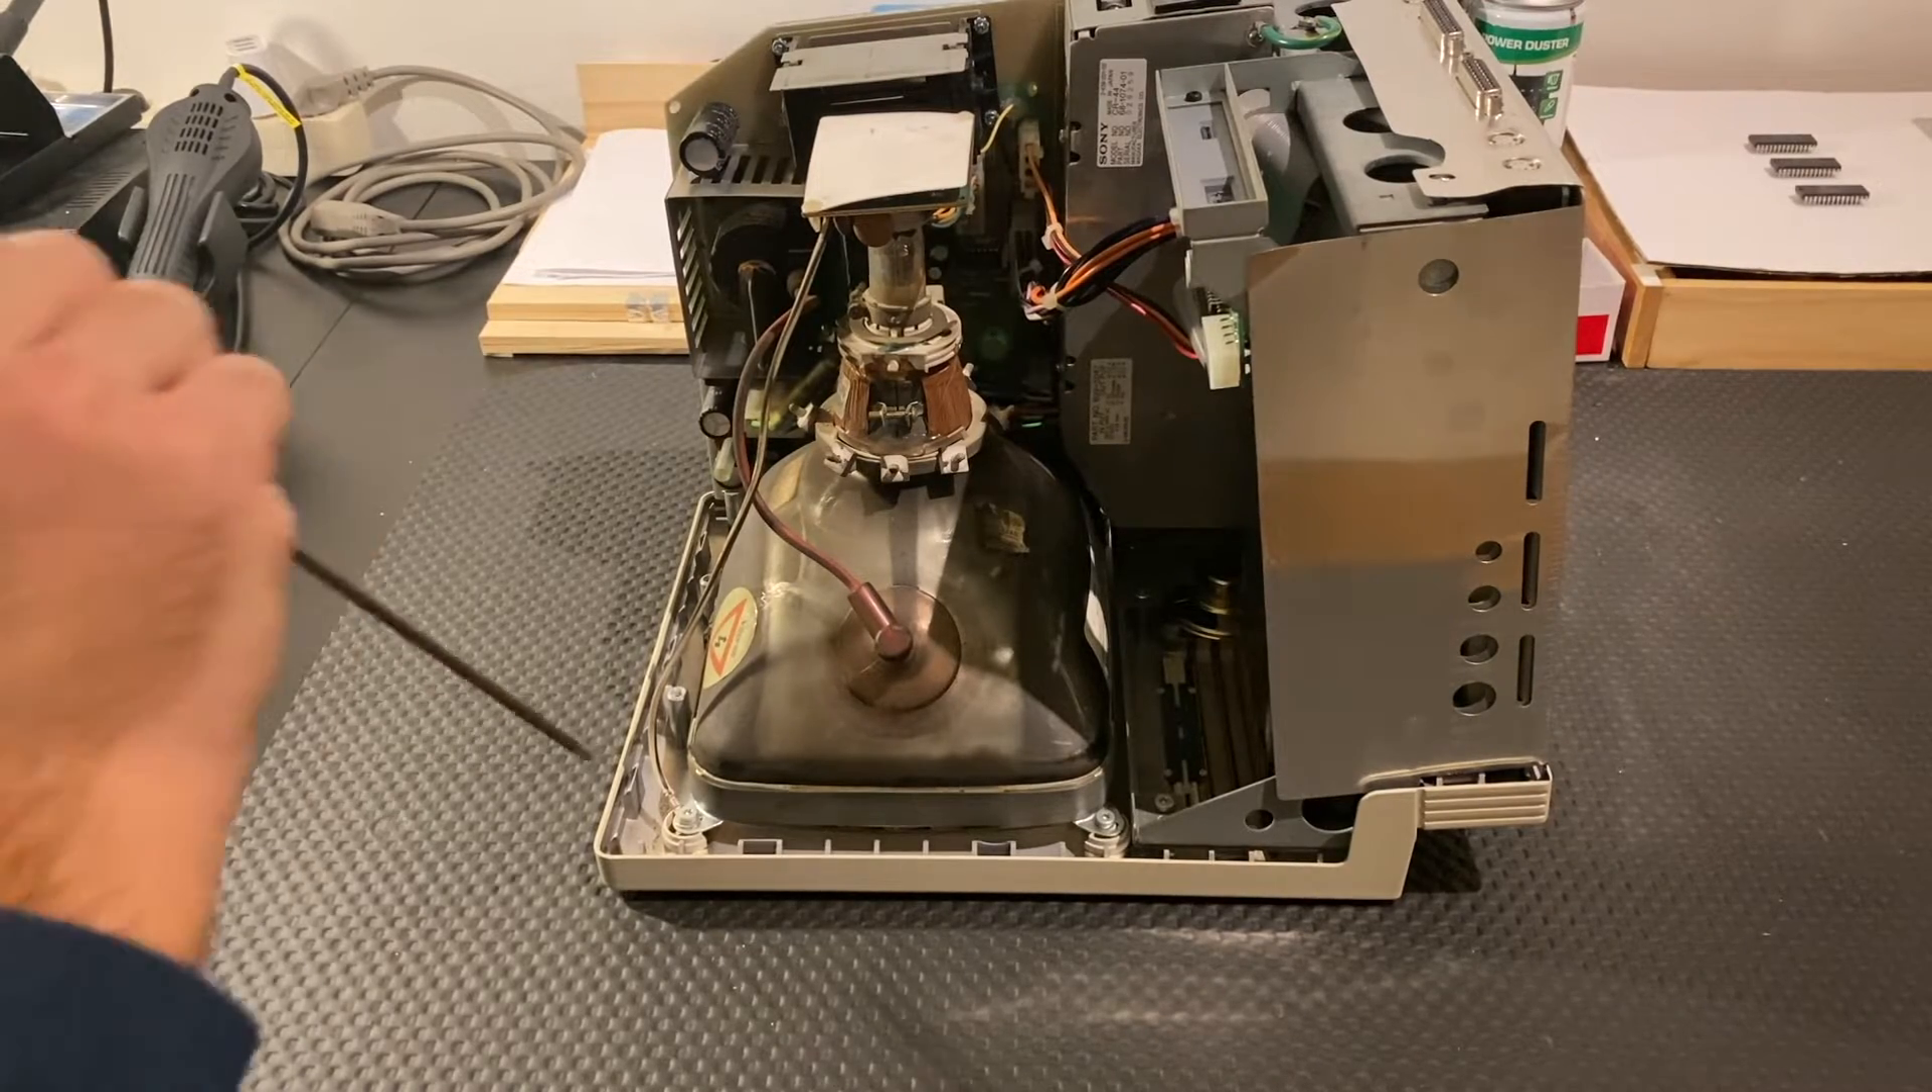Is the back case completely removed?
Yes.